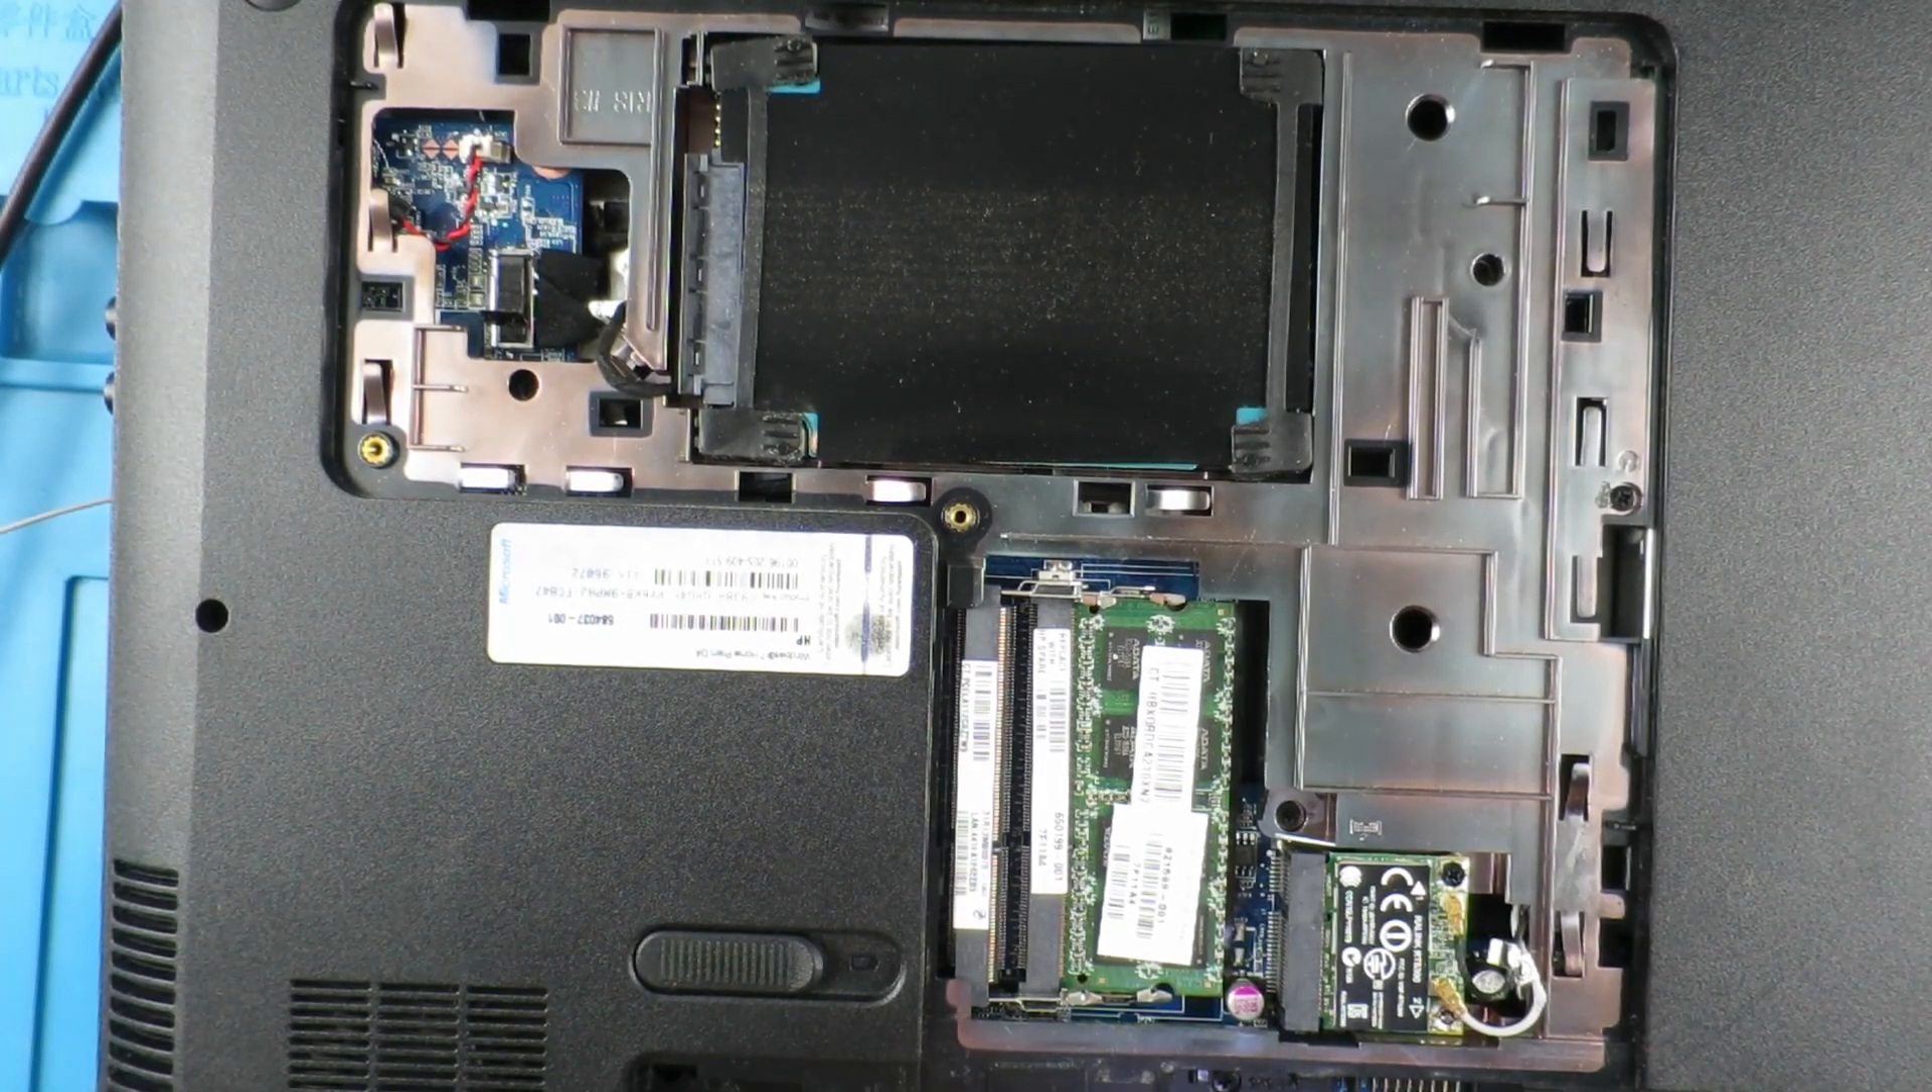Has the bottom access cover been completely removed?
Yes.